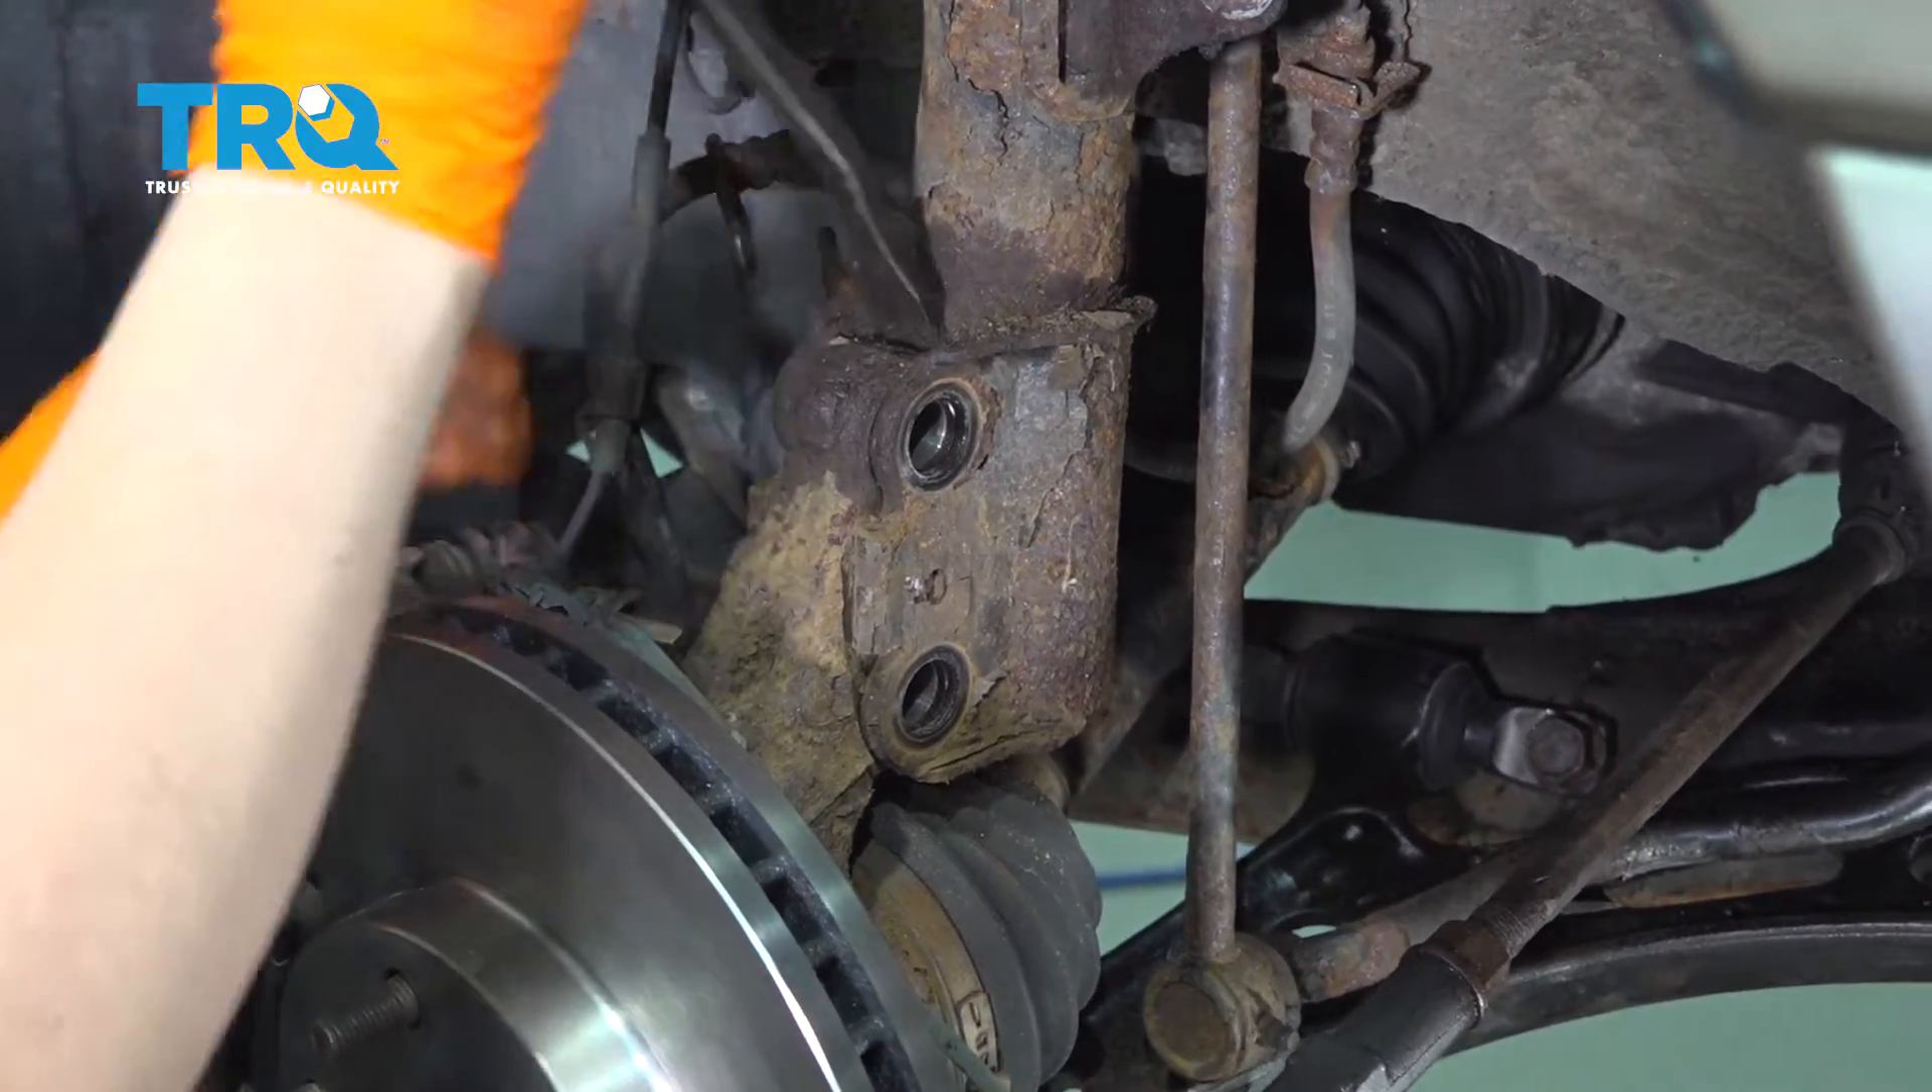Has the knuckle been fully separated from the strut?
No.